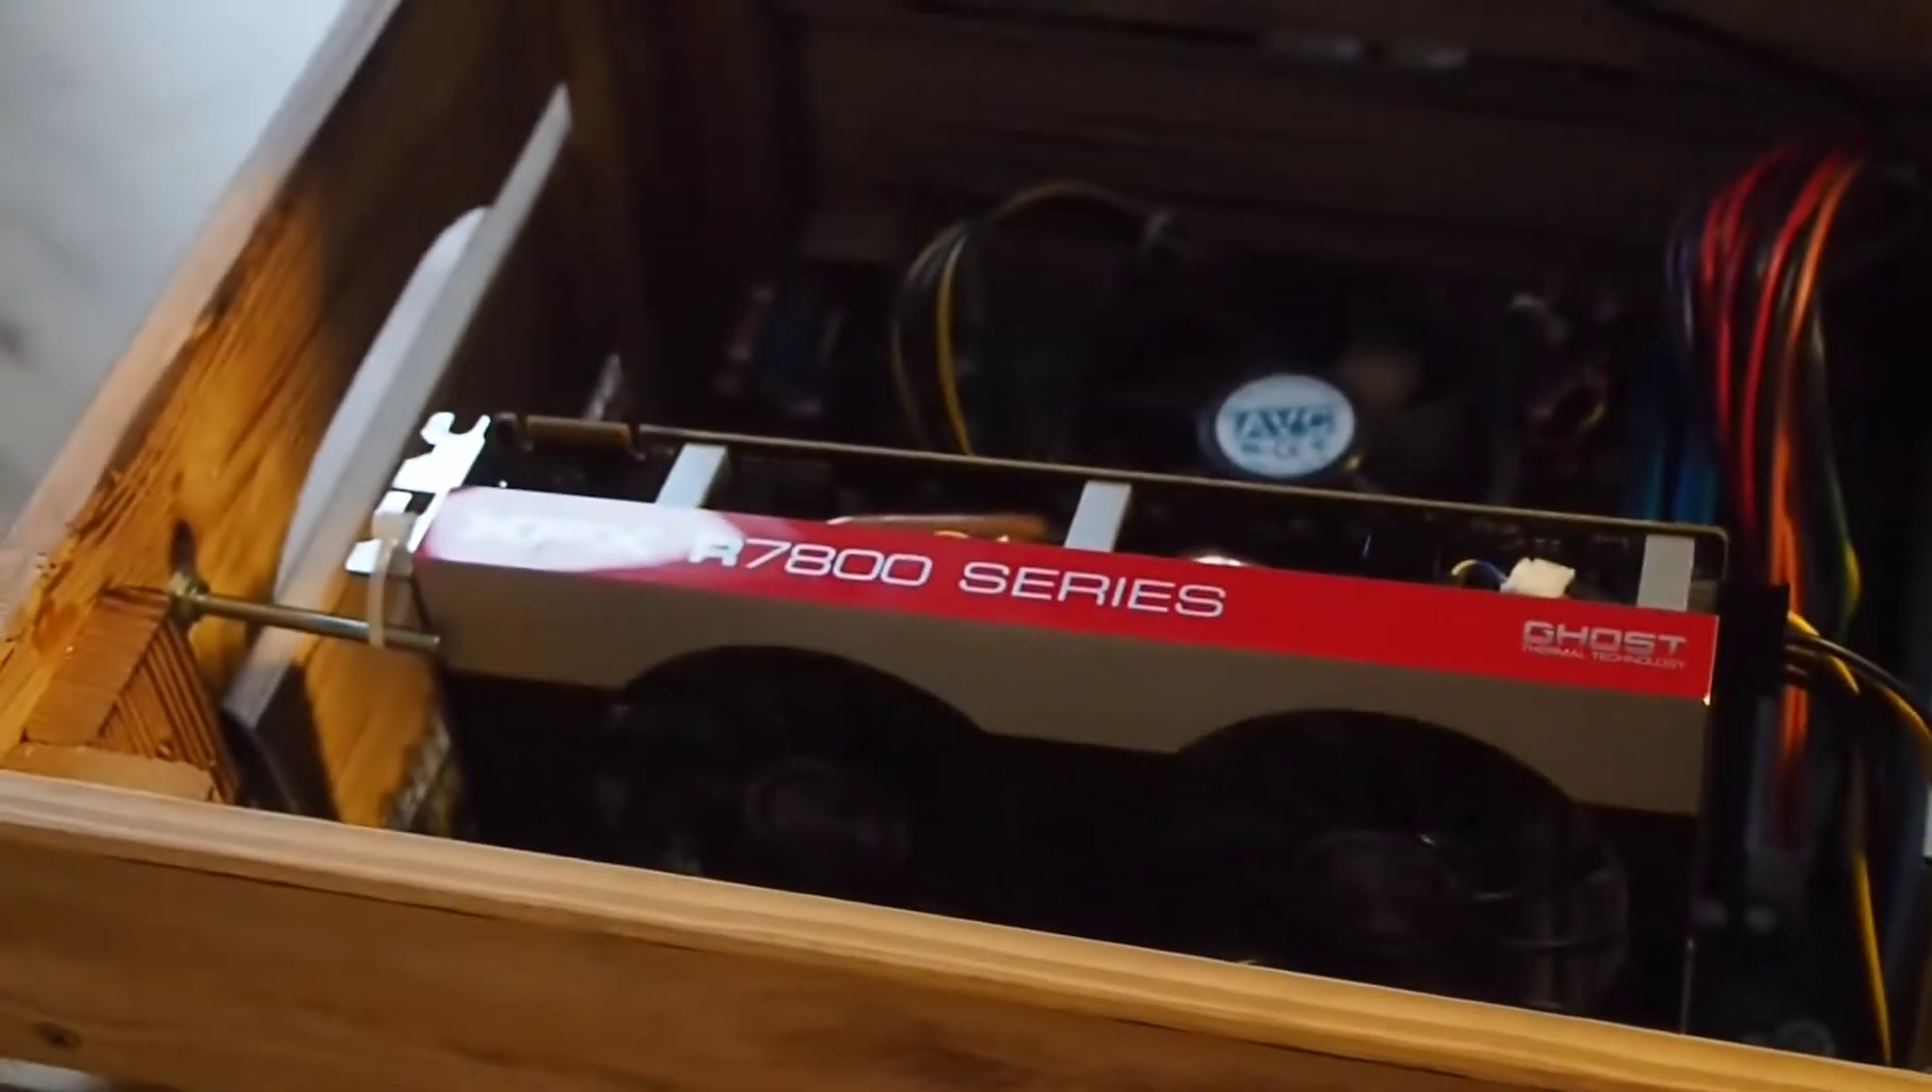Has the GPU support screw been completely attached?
Yes.